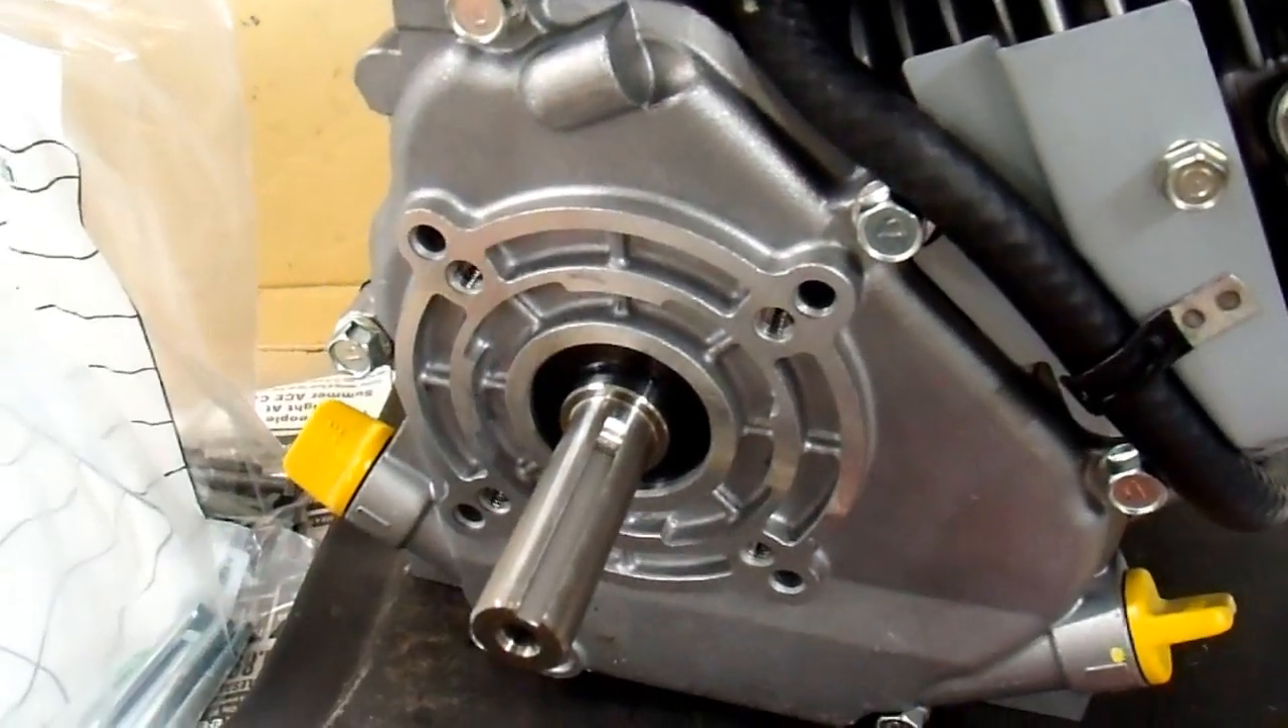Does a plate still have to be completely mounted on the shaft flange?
Yes.